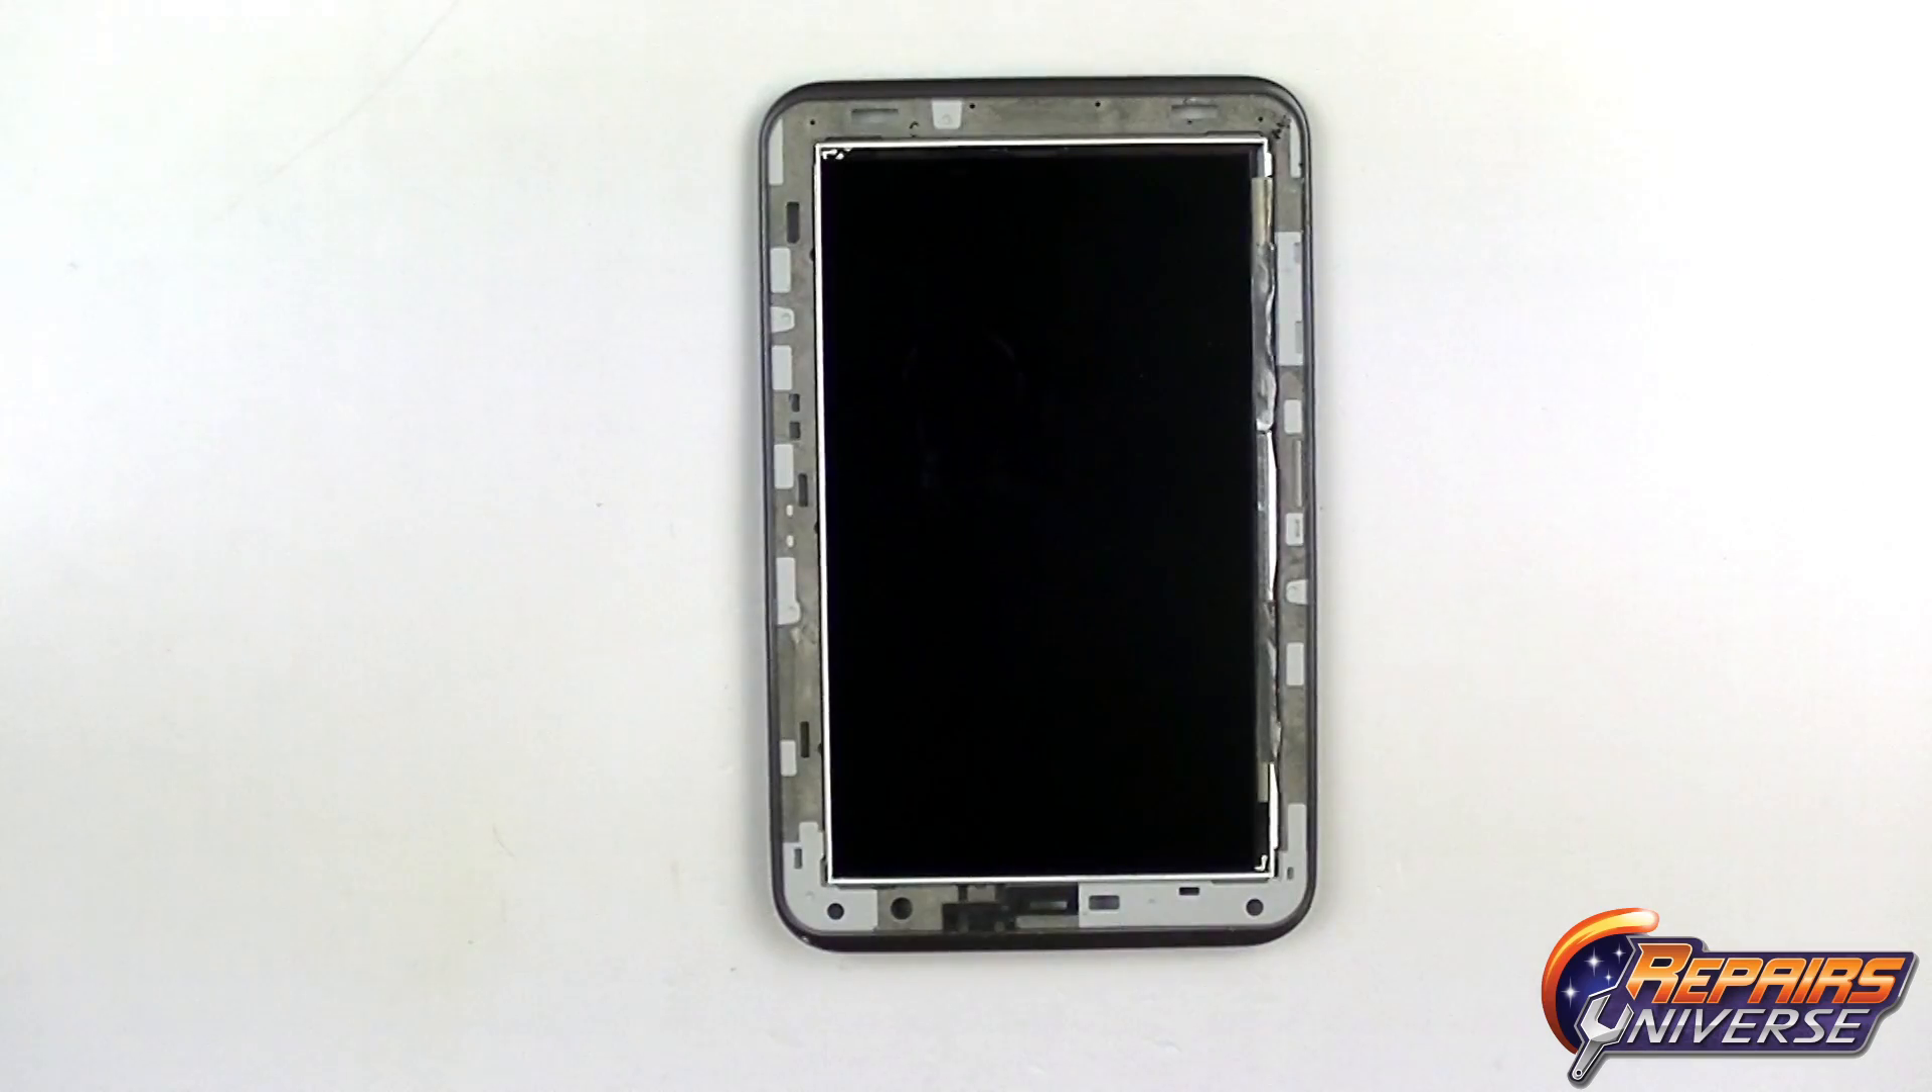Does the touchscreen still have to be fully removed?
No.